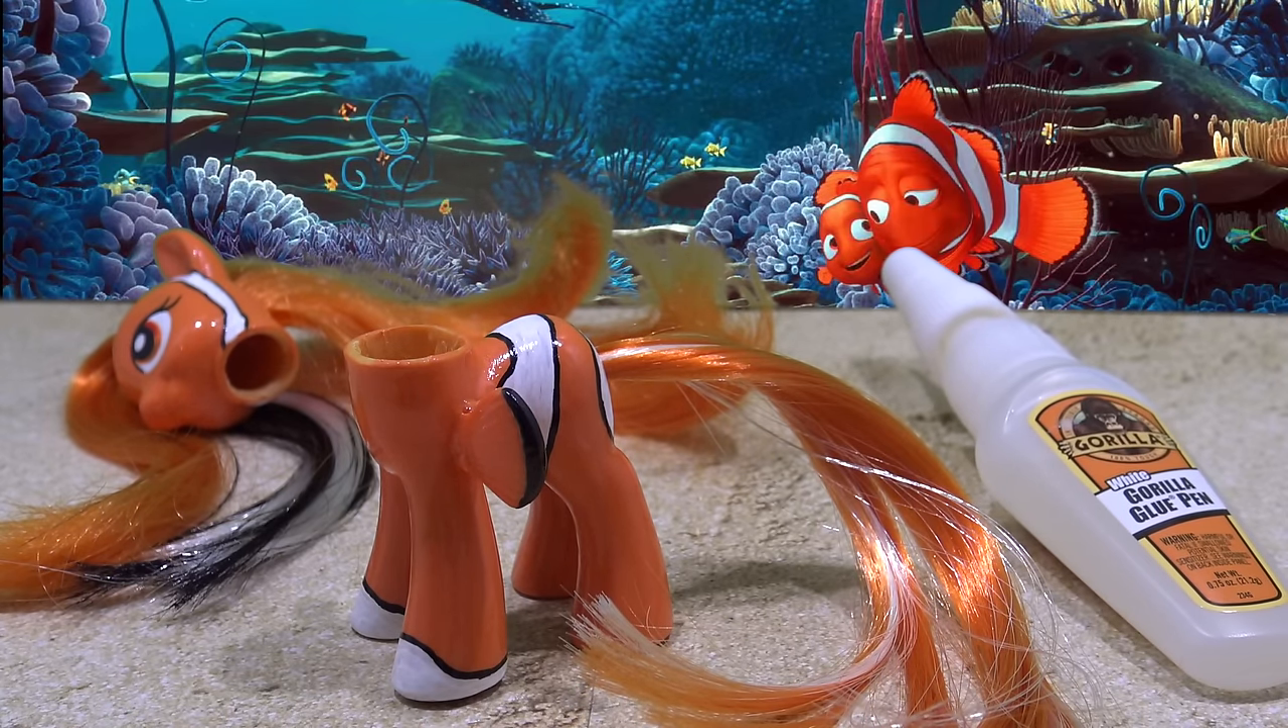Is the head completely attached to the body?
No.